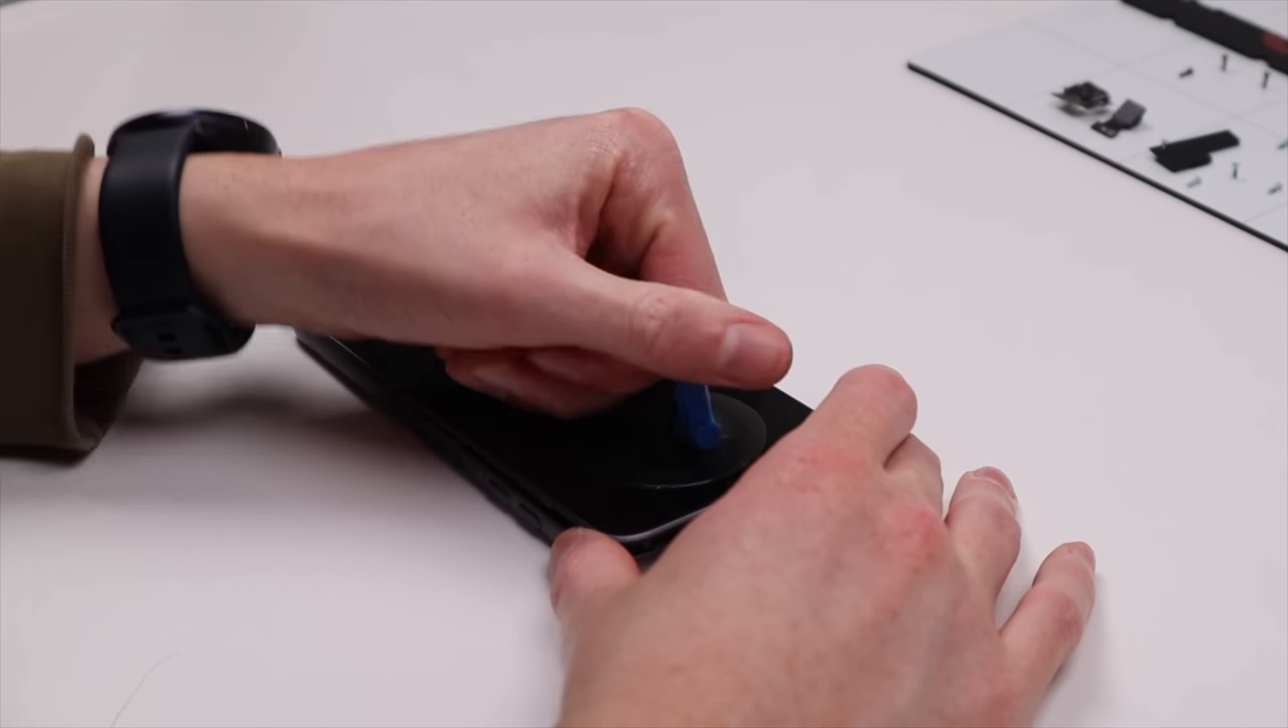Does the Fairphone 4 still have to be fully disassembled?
Yes.